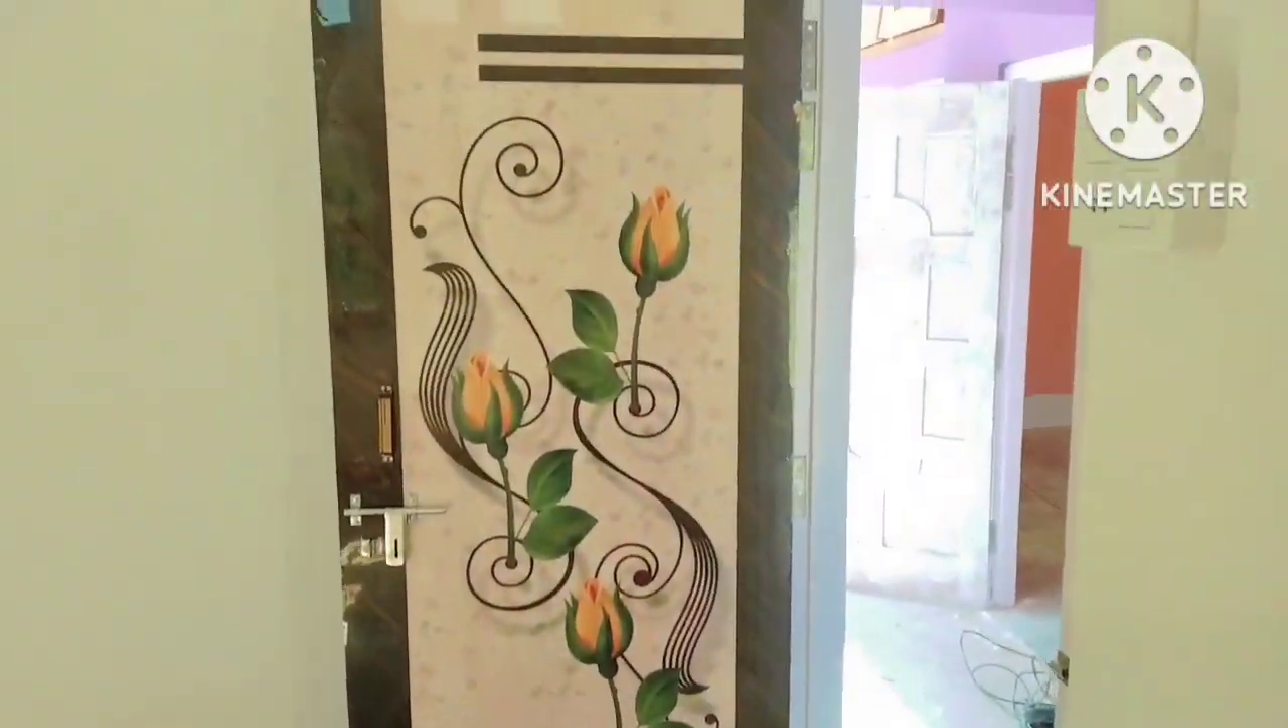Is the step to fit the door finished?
Yes.